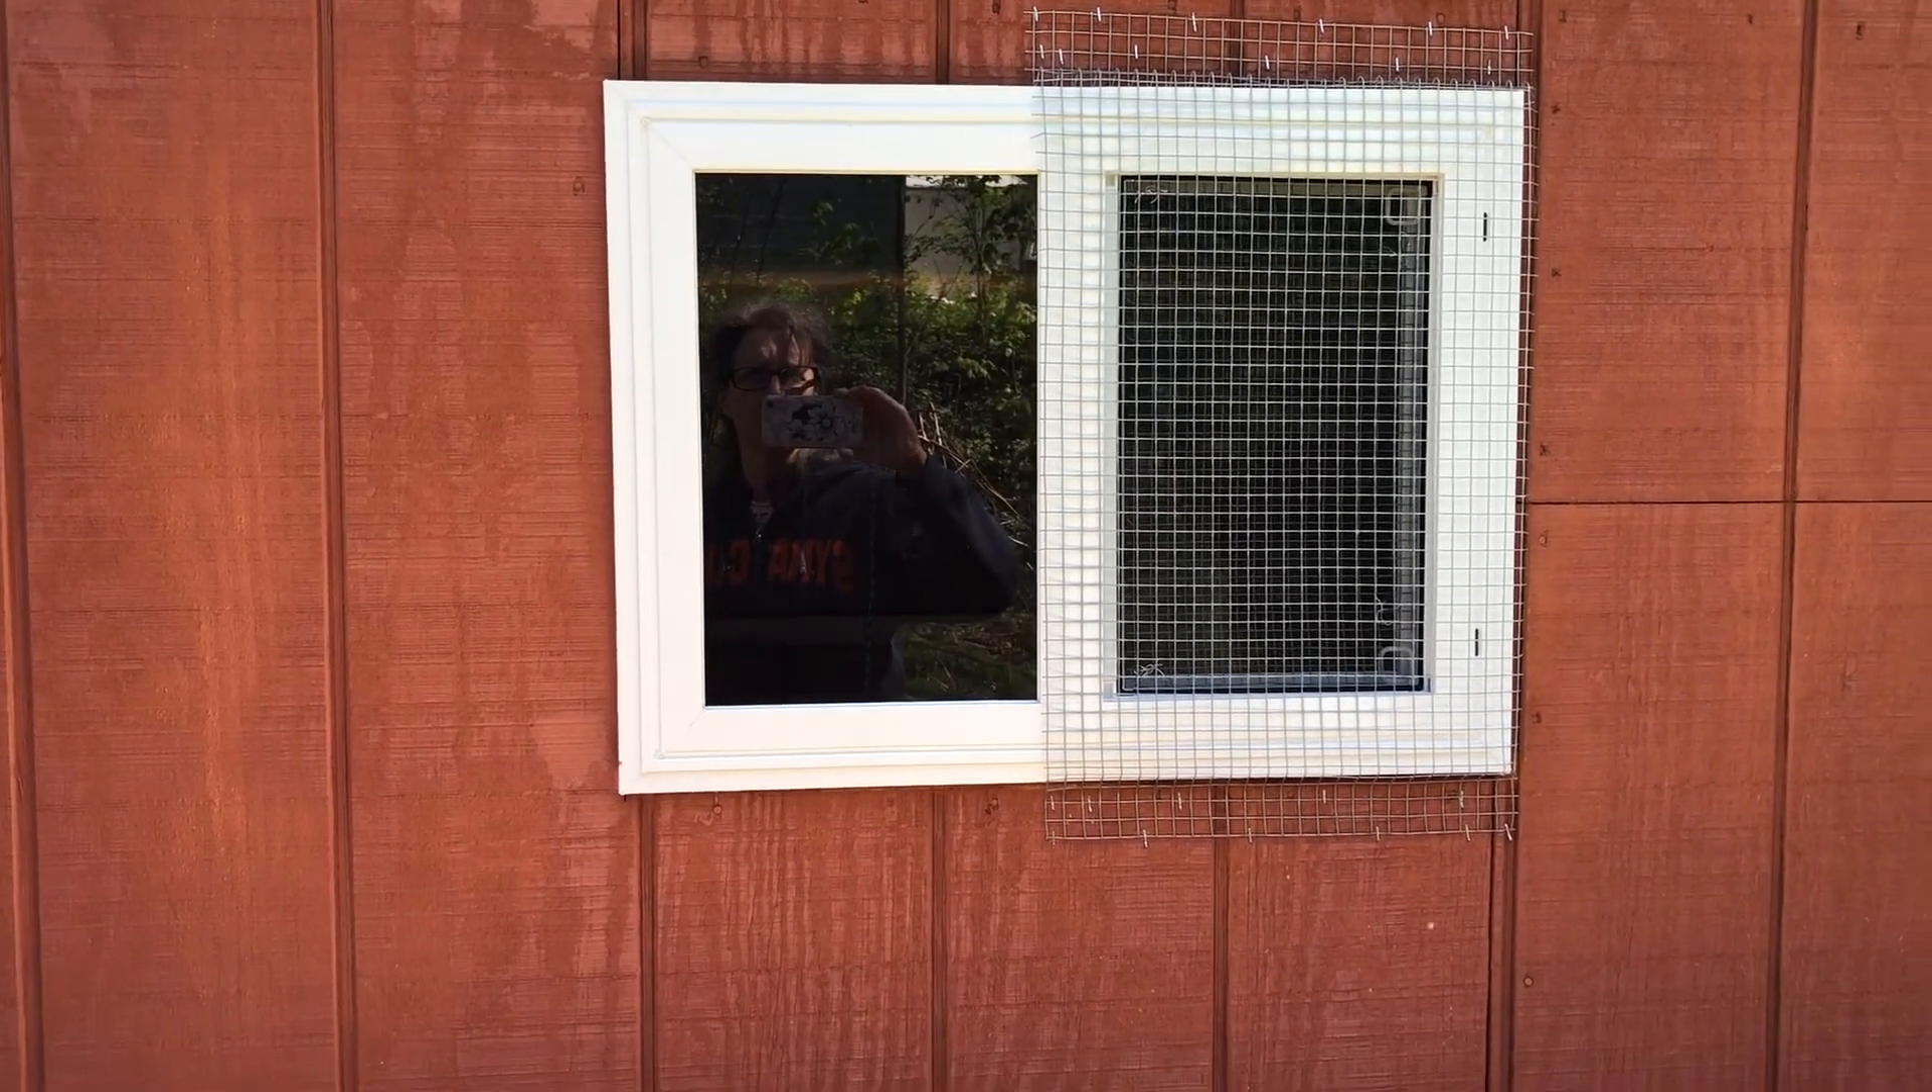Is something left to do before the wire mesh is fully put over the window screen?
No.